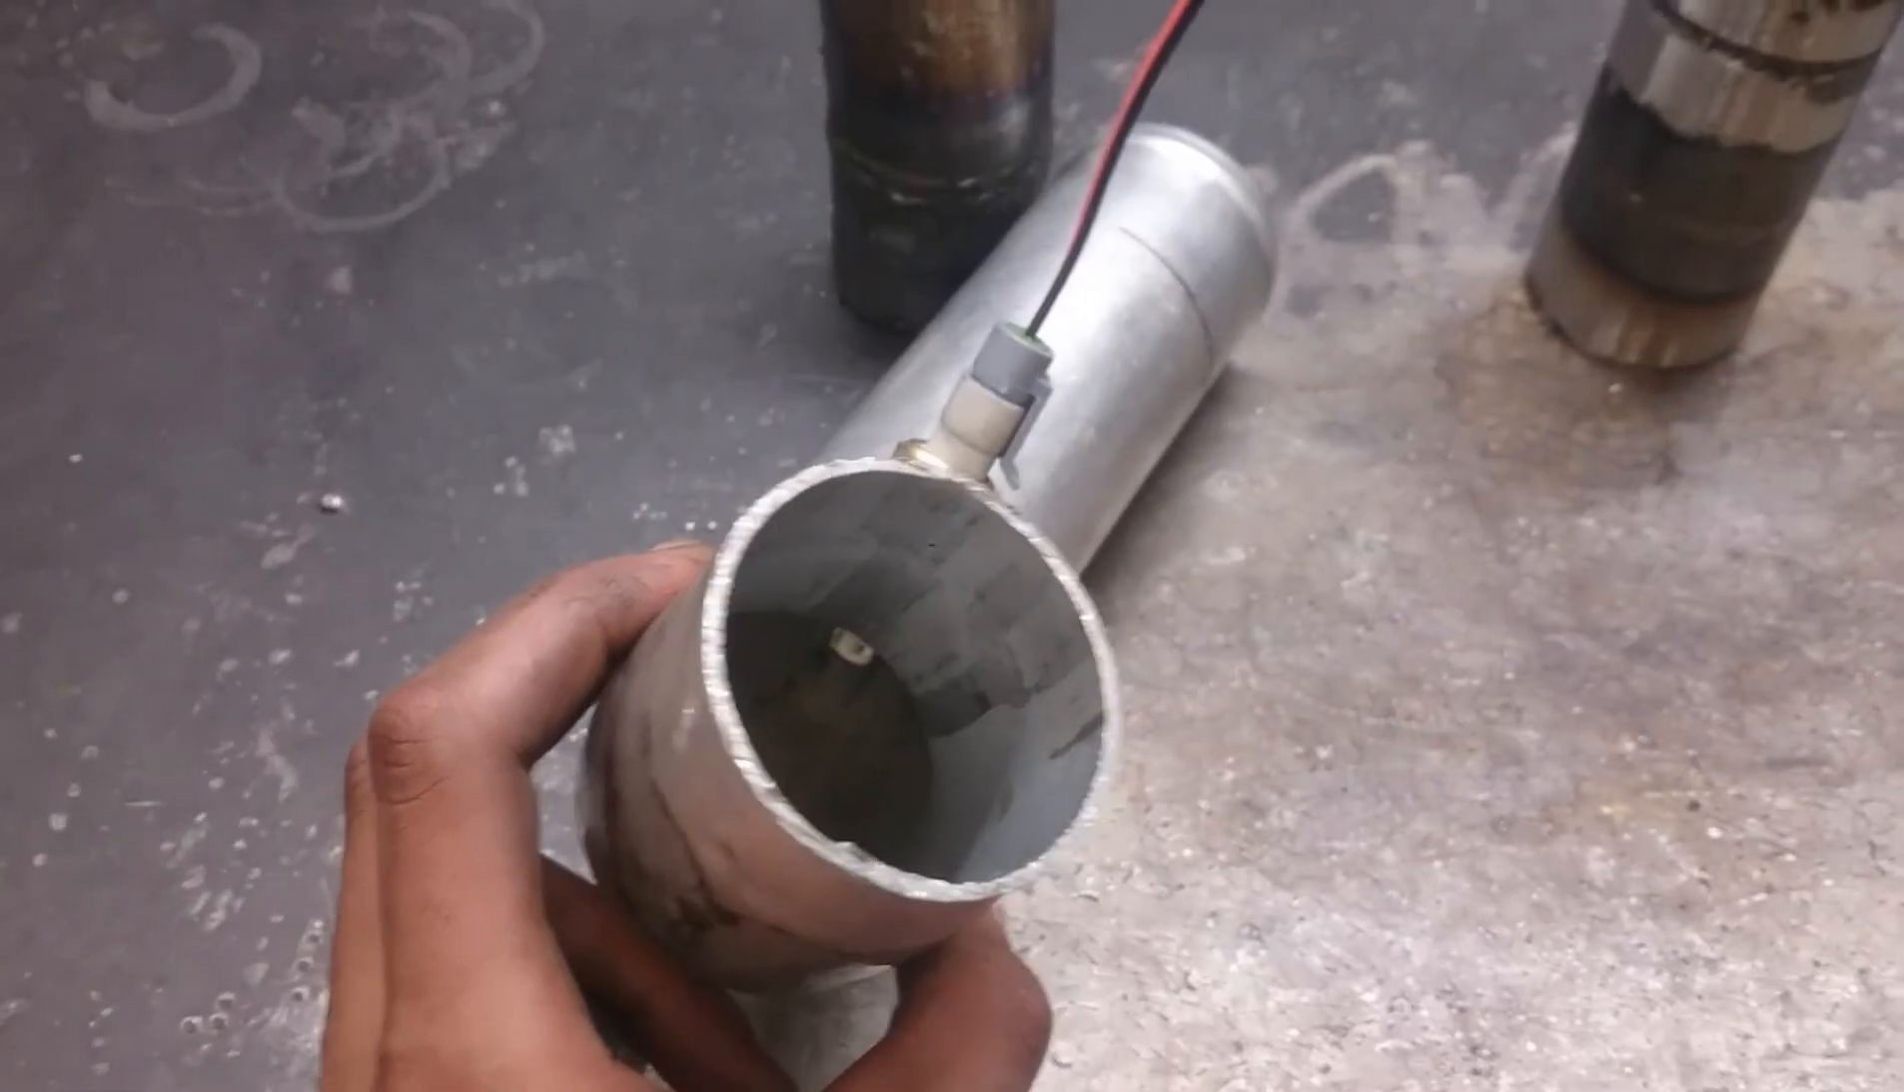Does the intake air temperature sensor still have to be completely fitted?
No.